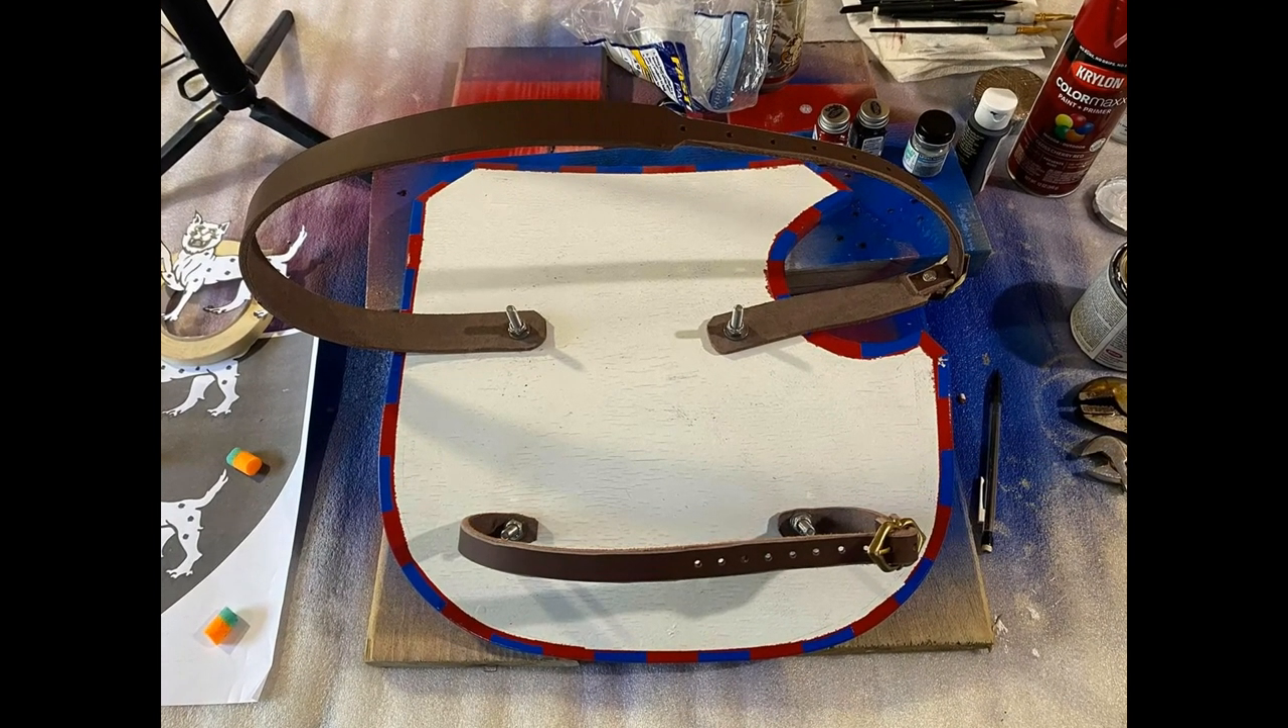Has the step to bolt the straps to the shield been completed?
Yes.